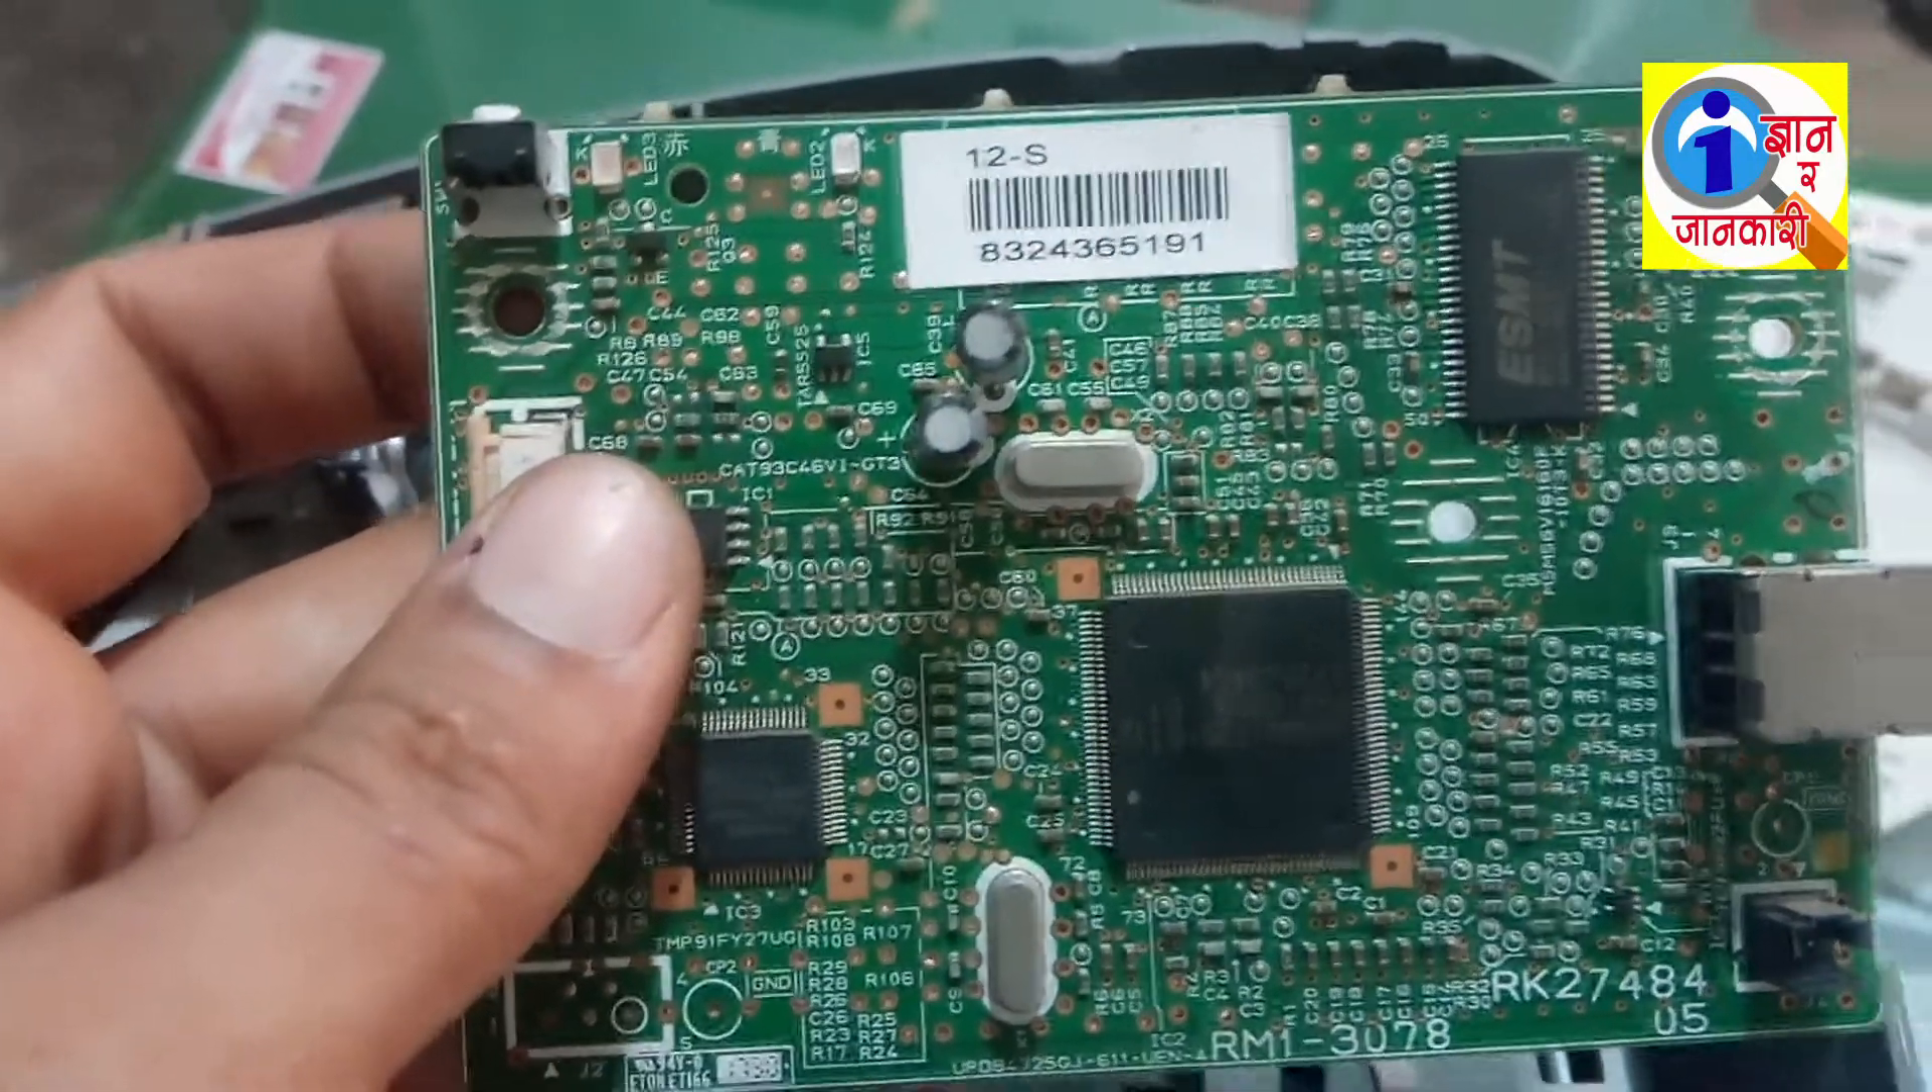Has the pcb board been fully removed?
Yes.